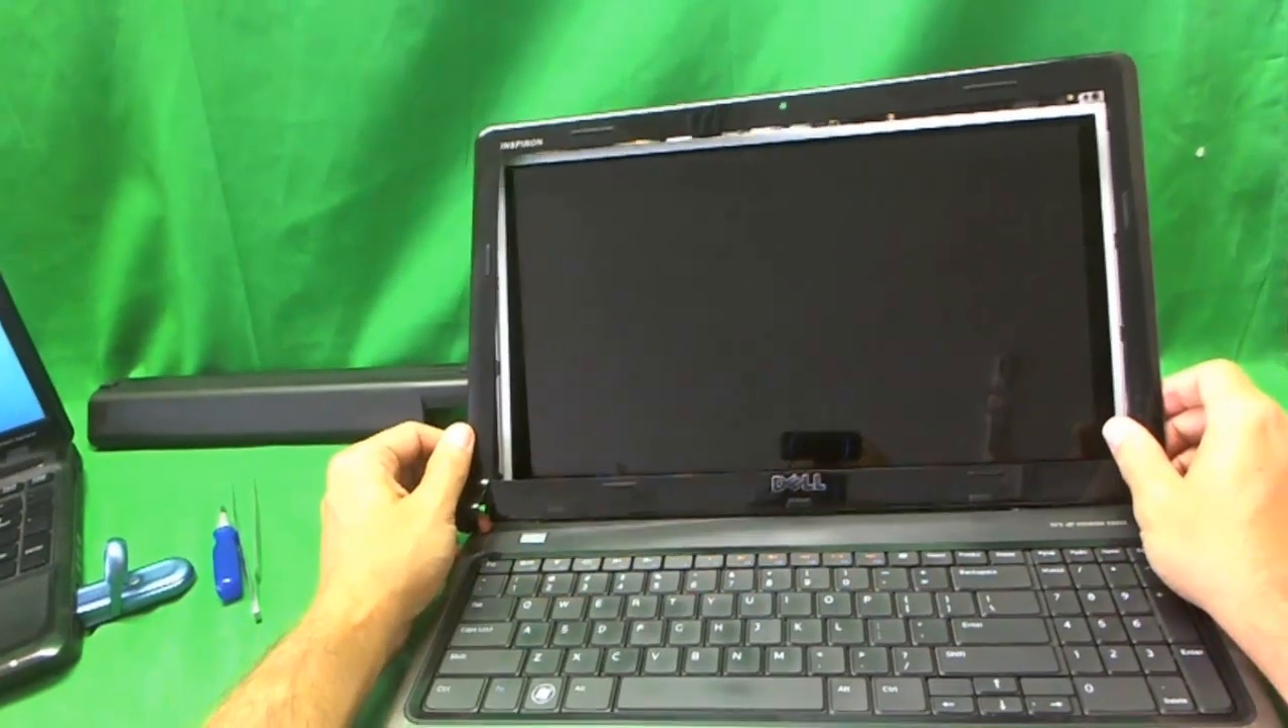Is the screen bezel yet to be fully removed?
Yes.